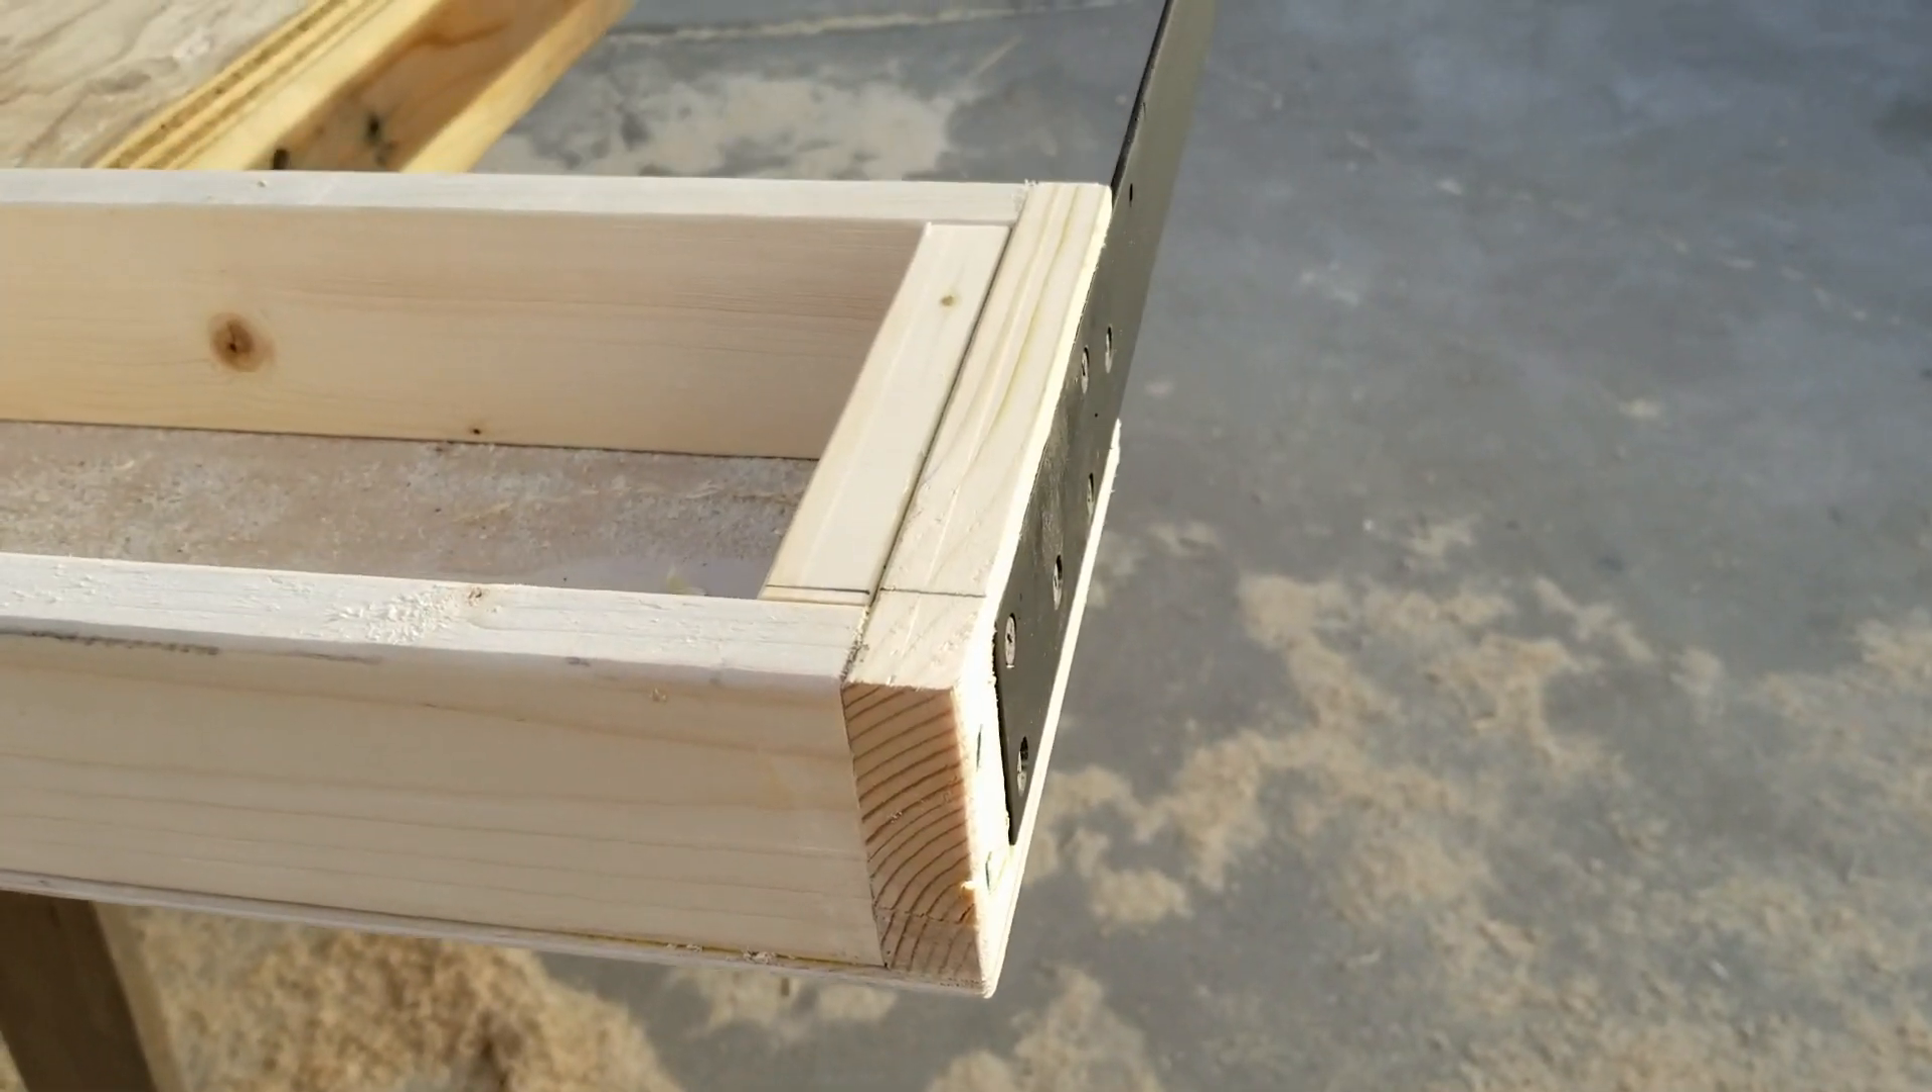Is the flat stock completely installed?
Yes.